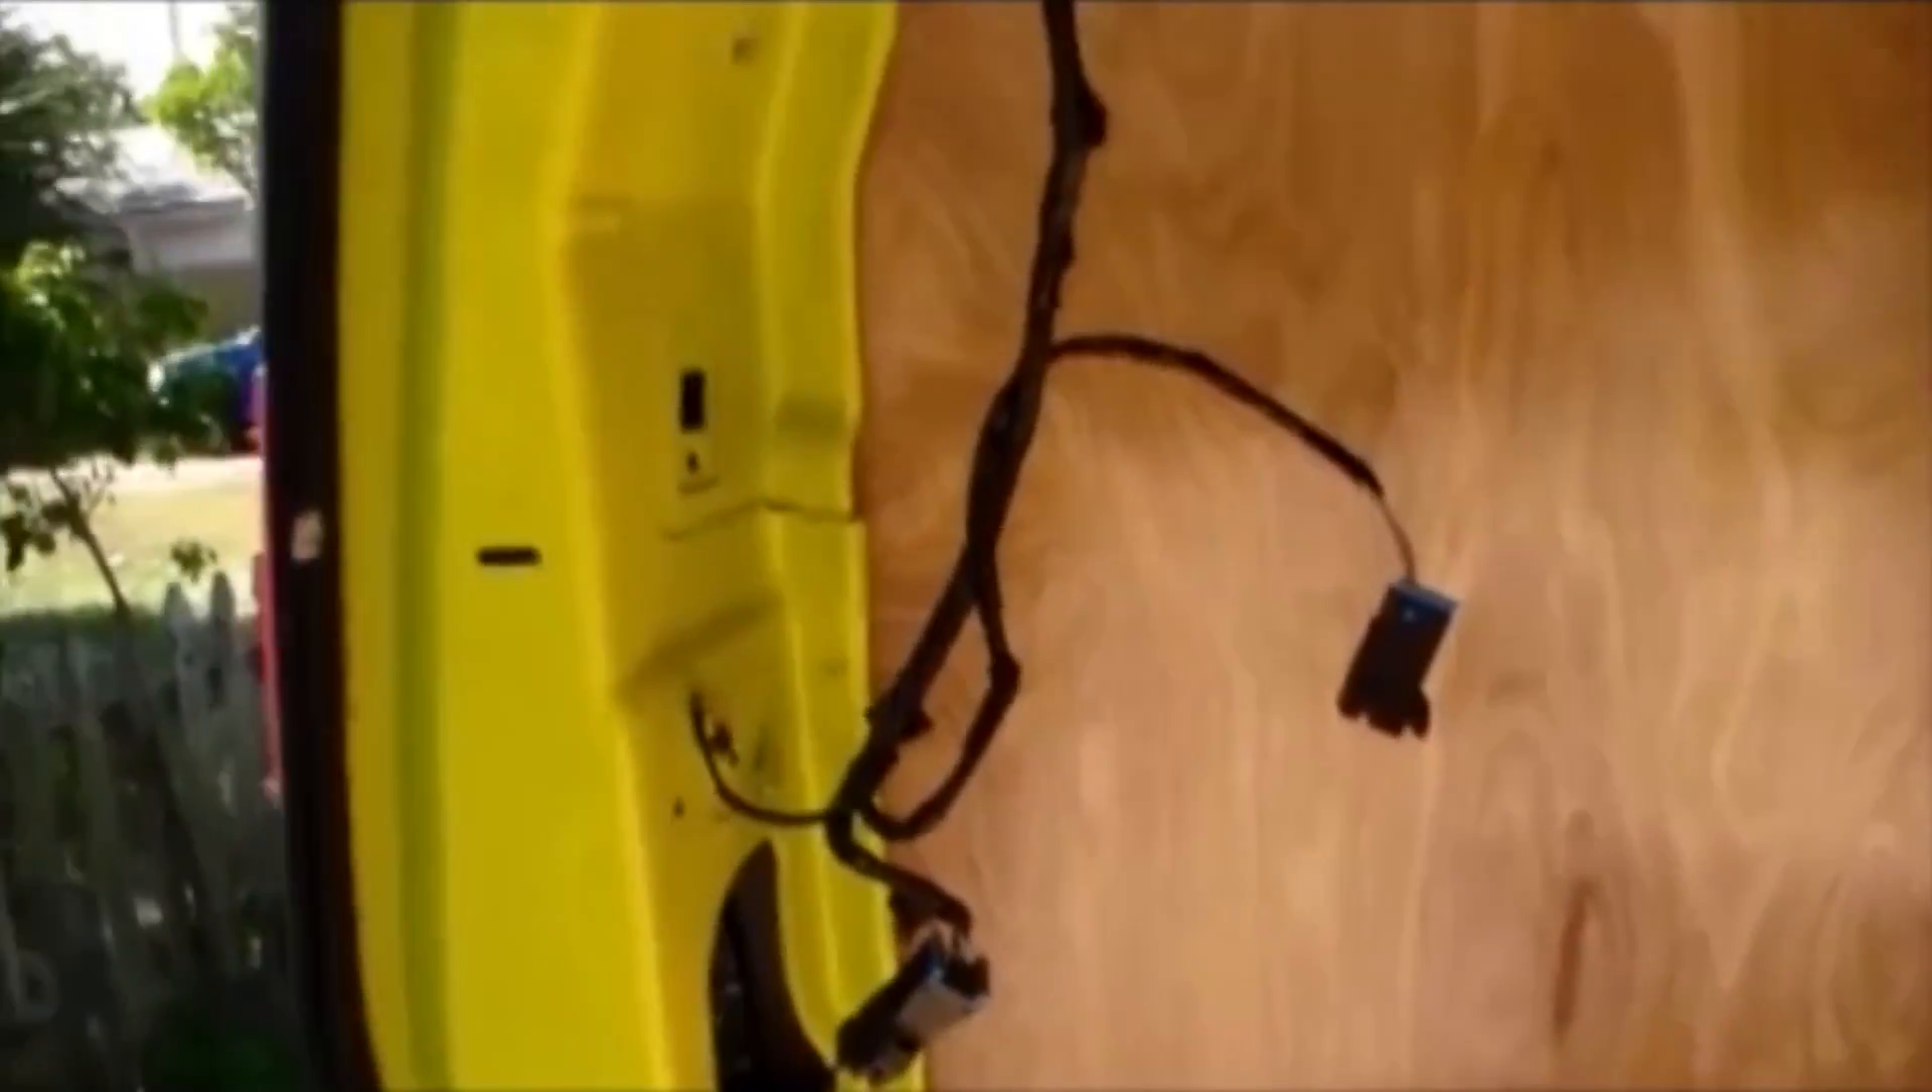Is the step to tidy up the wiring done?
No.